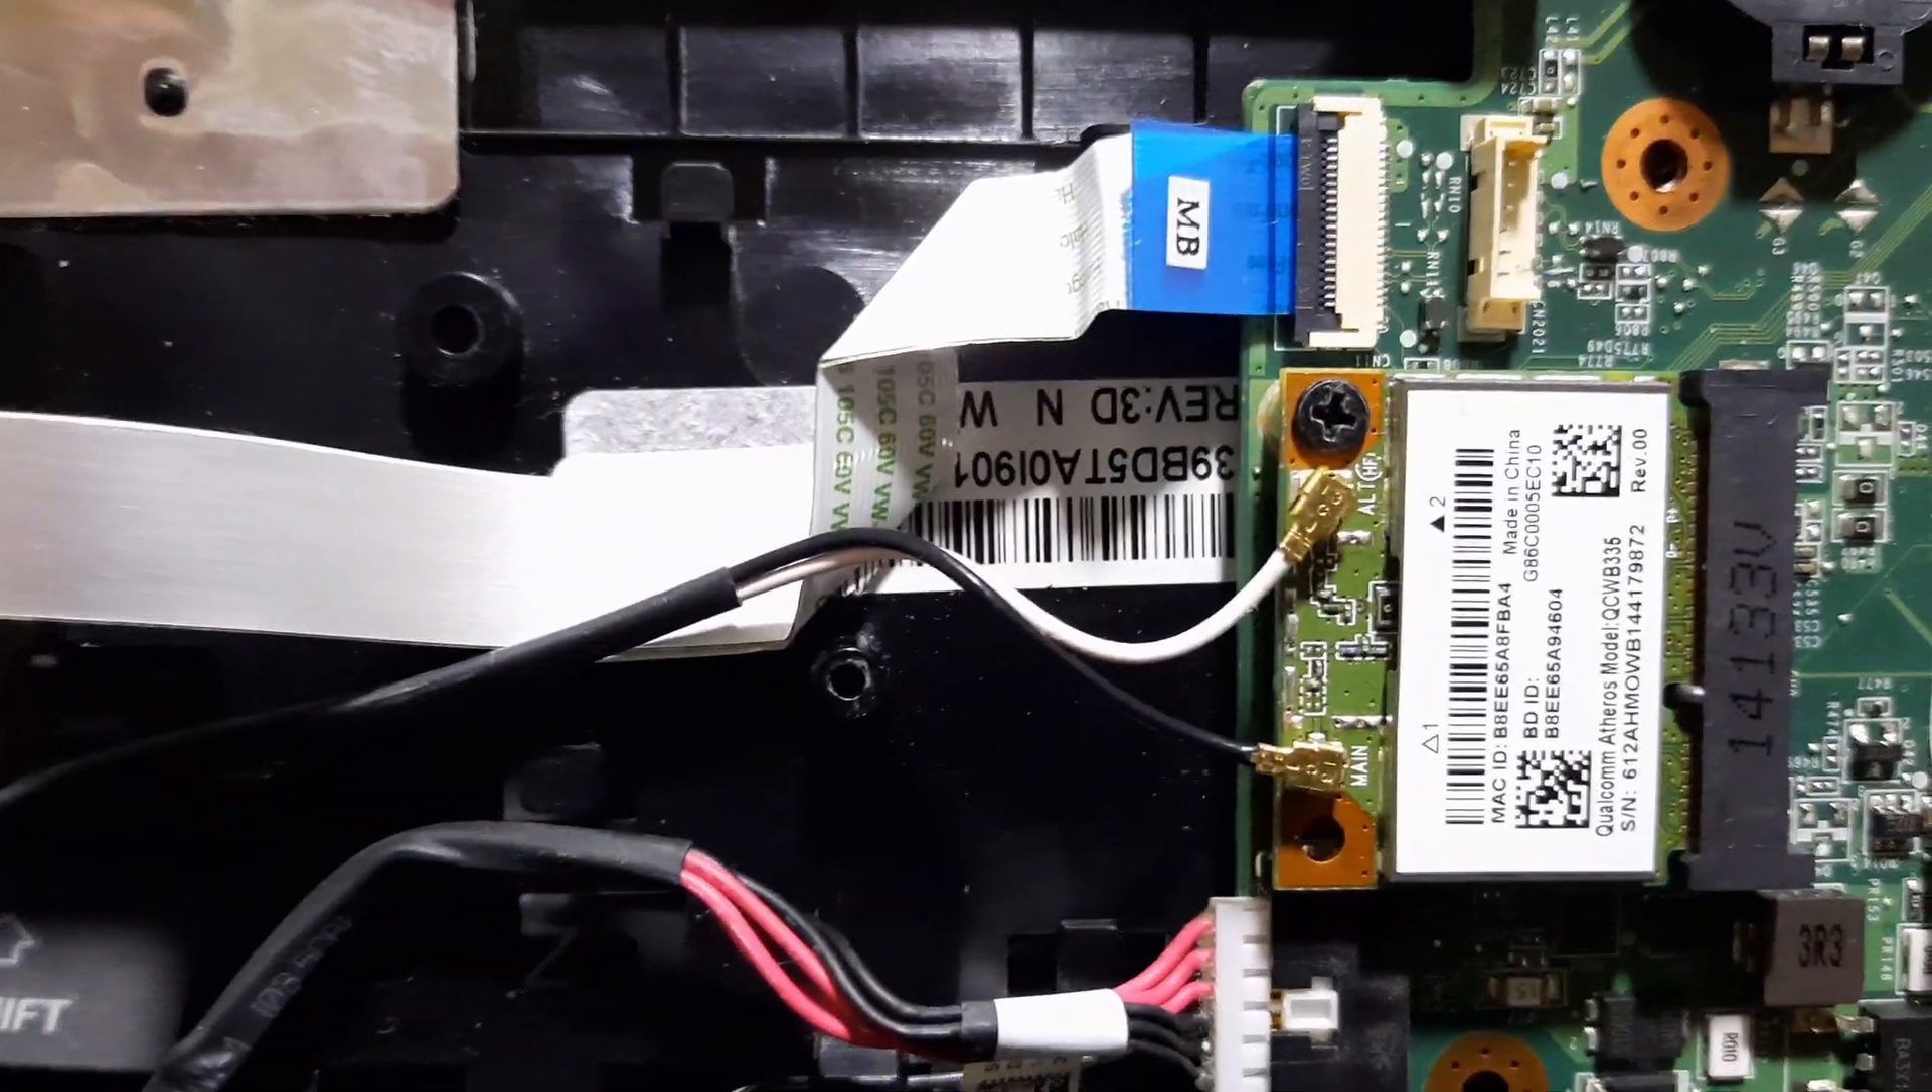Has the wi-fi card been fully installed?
Yes.